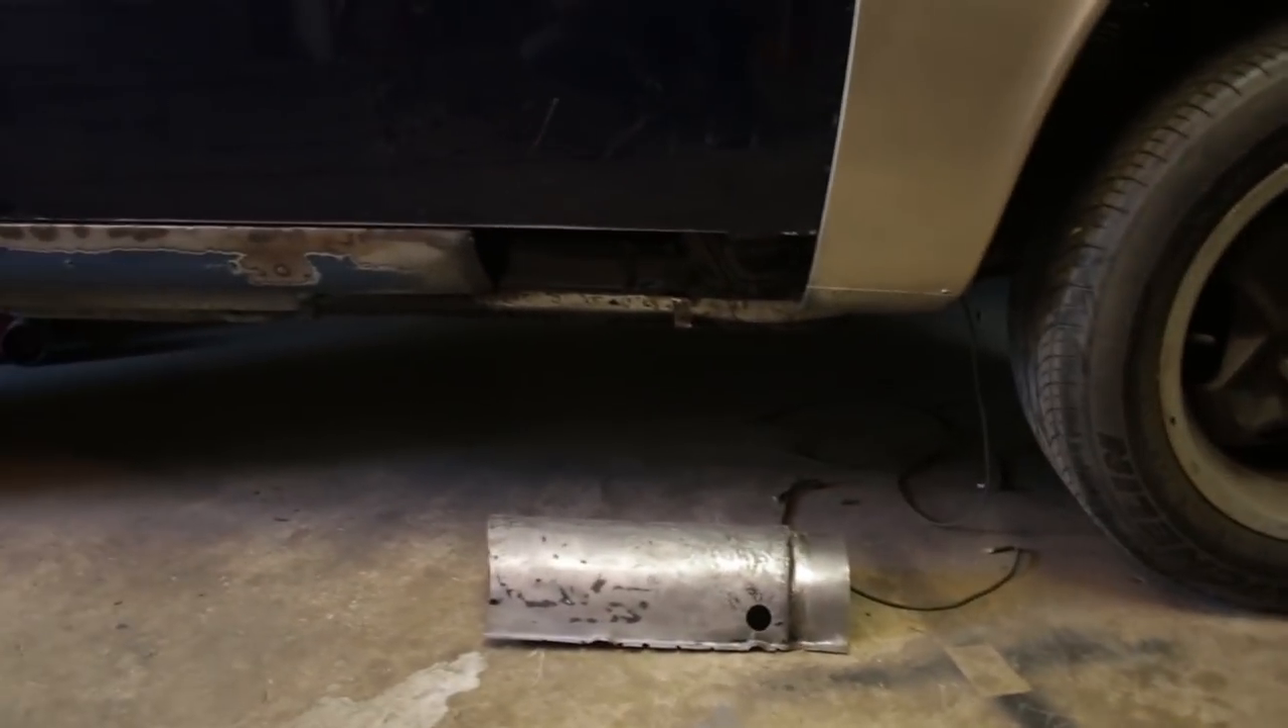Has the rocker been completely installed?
No.